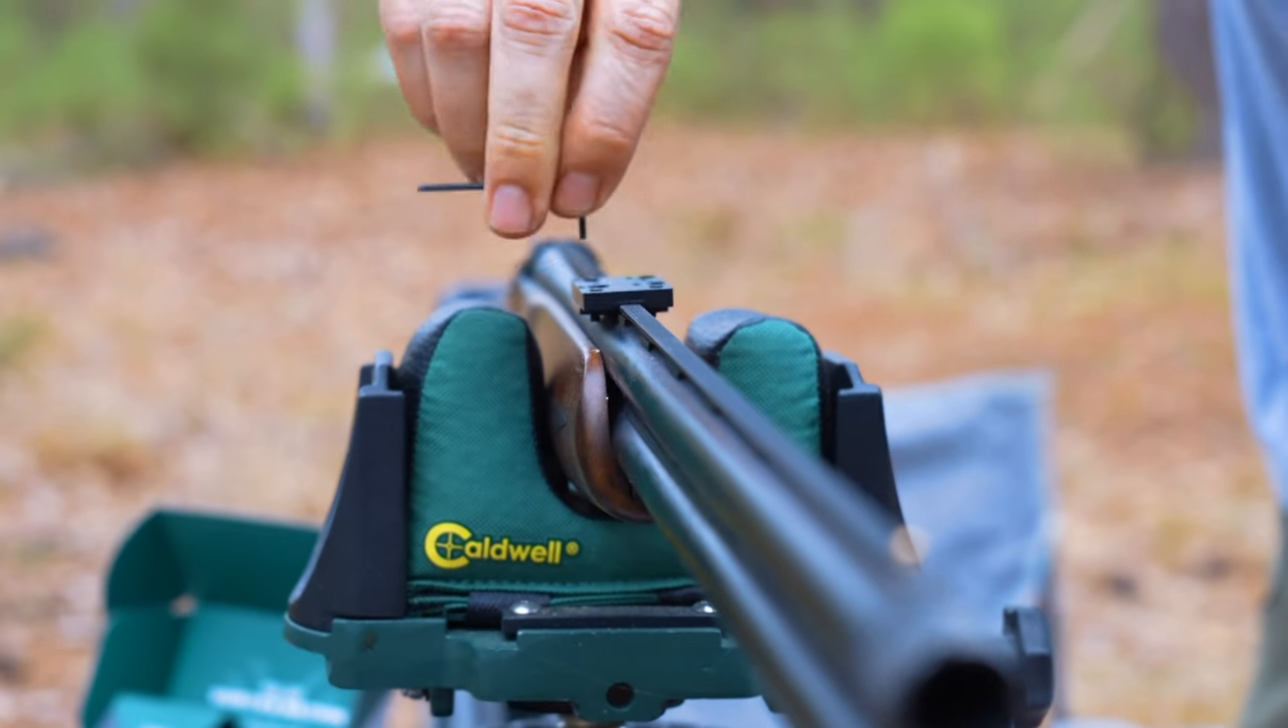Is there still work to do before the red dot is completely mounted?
Yes.